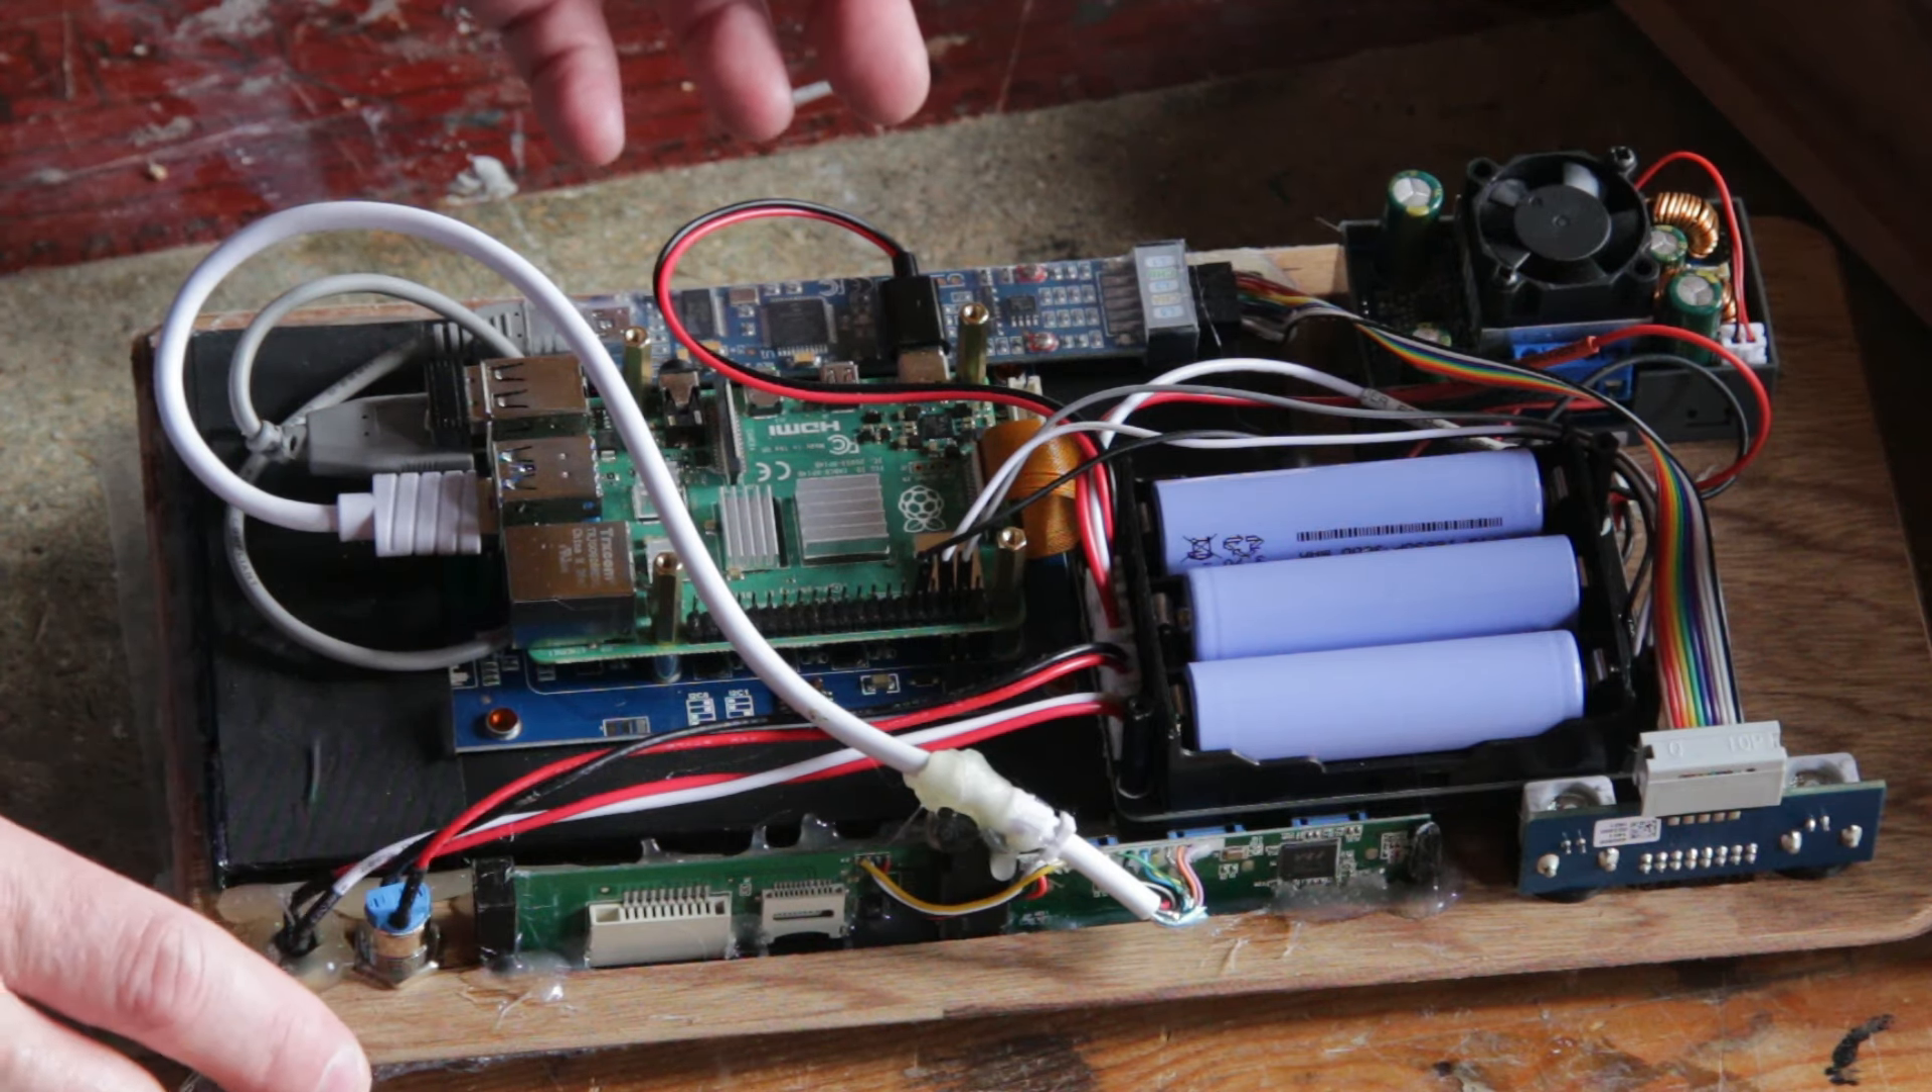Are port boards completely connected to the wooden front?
Yes.